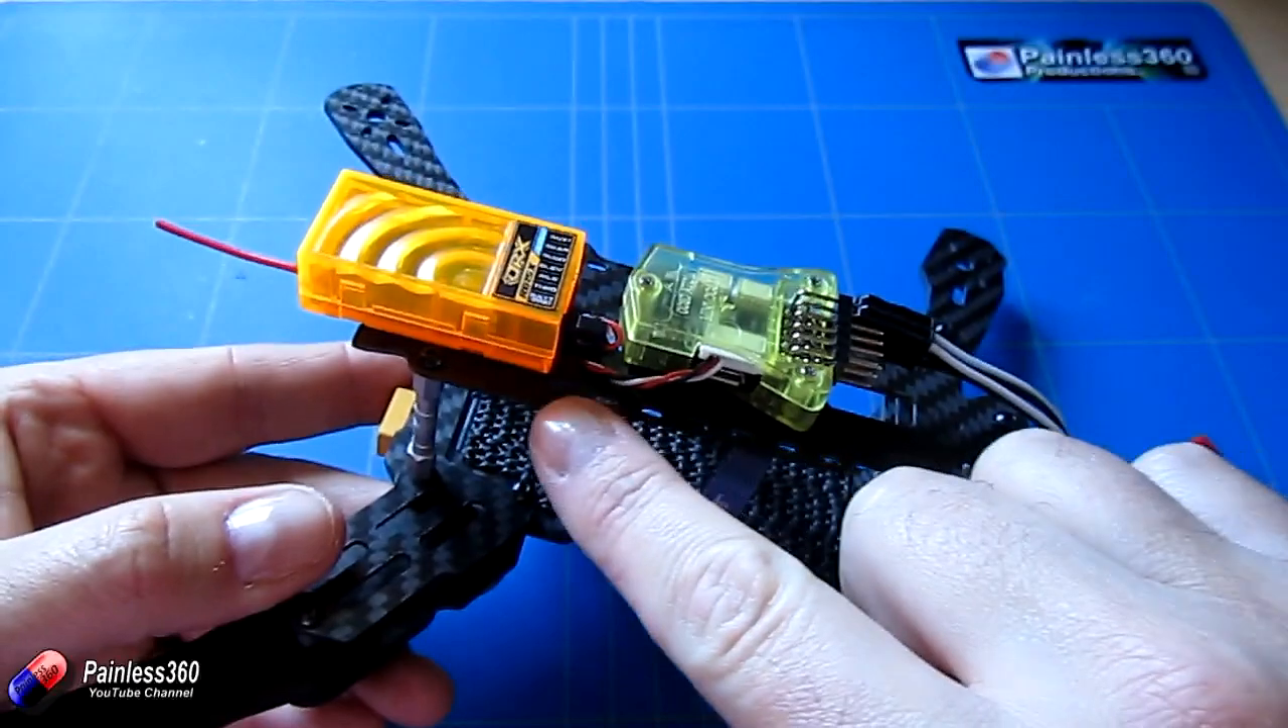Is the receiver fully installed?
Yes.